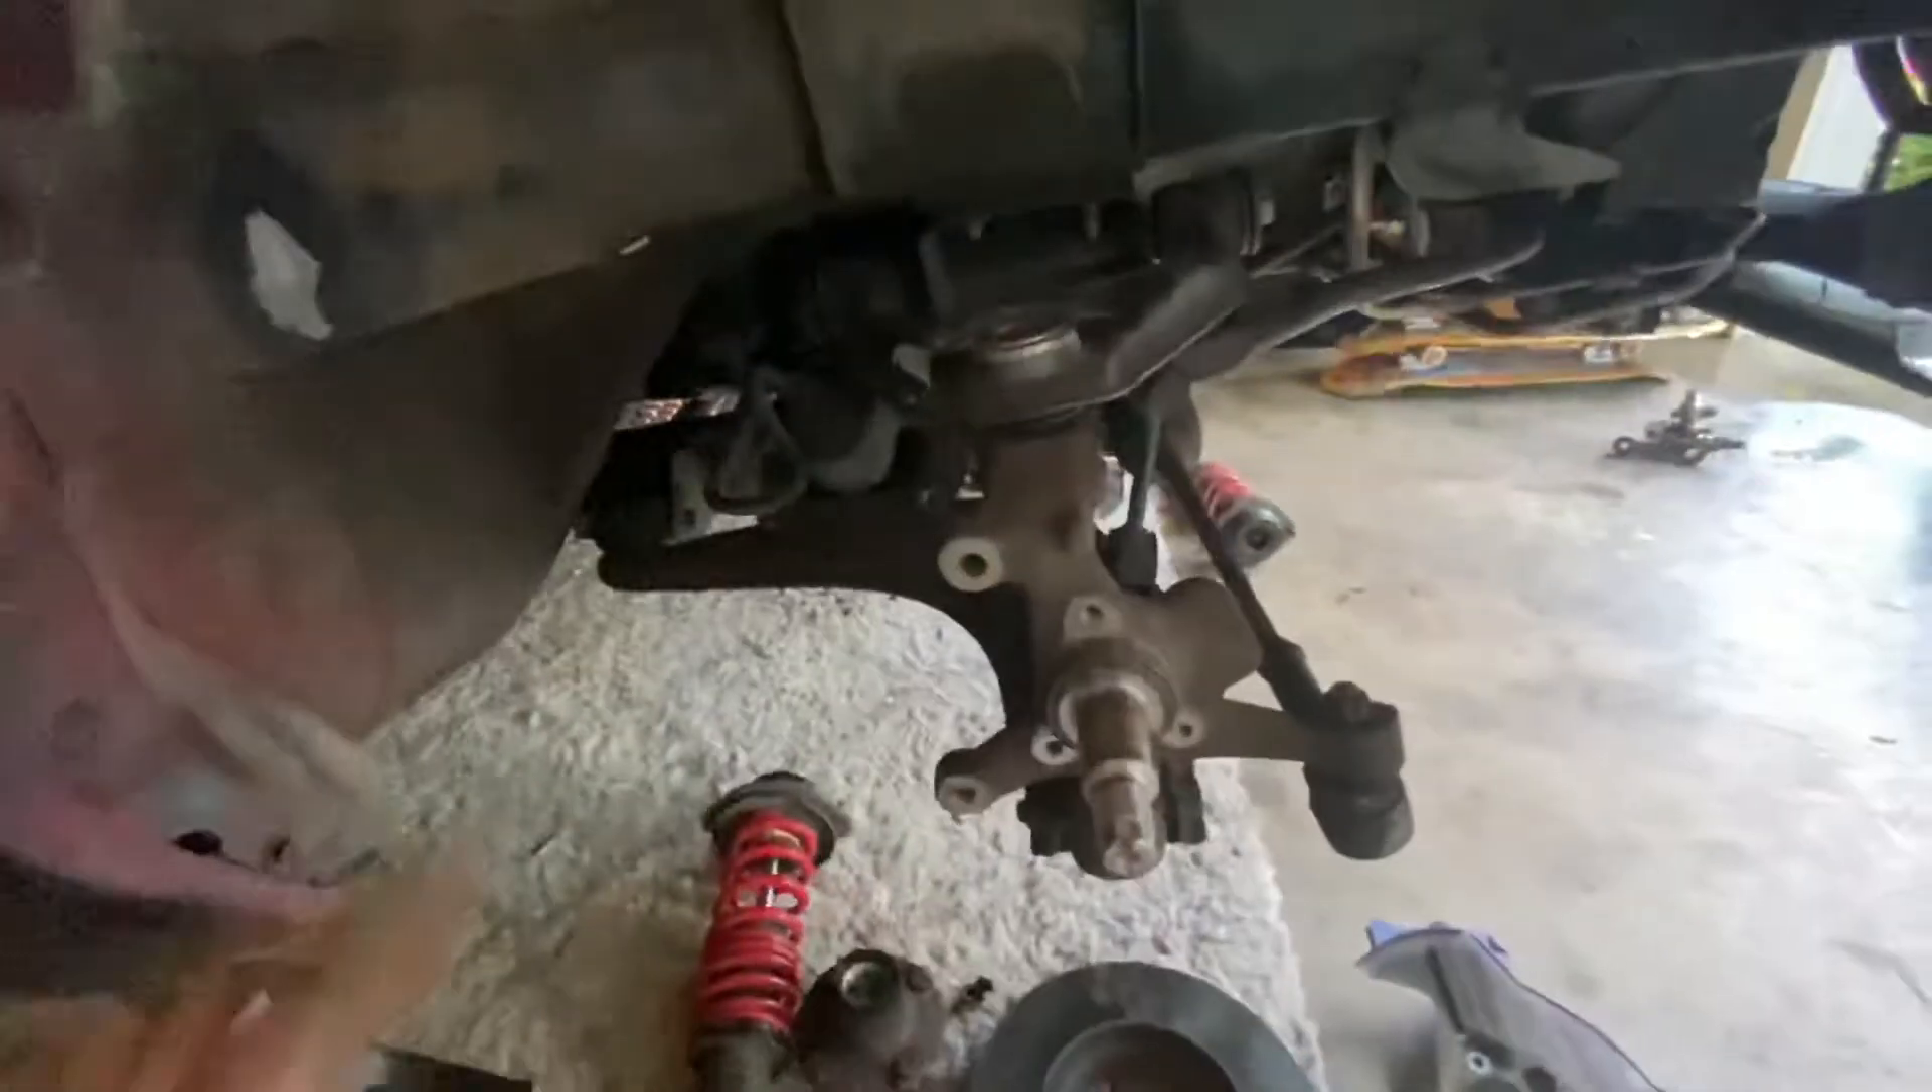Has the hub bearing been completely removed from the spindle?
Yes.